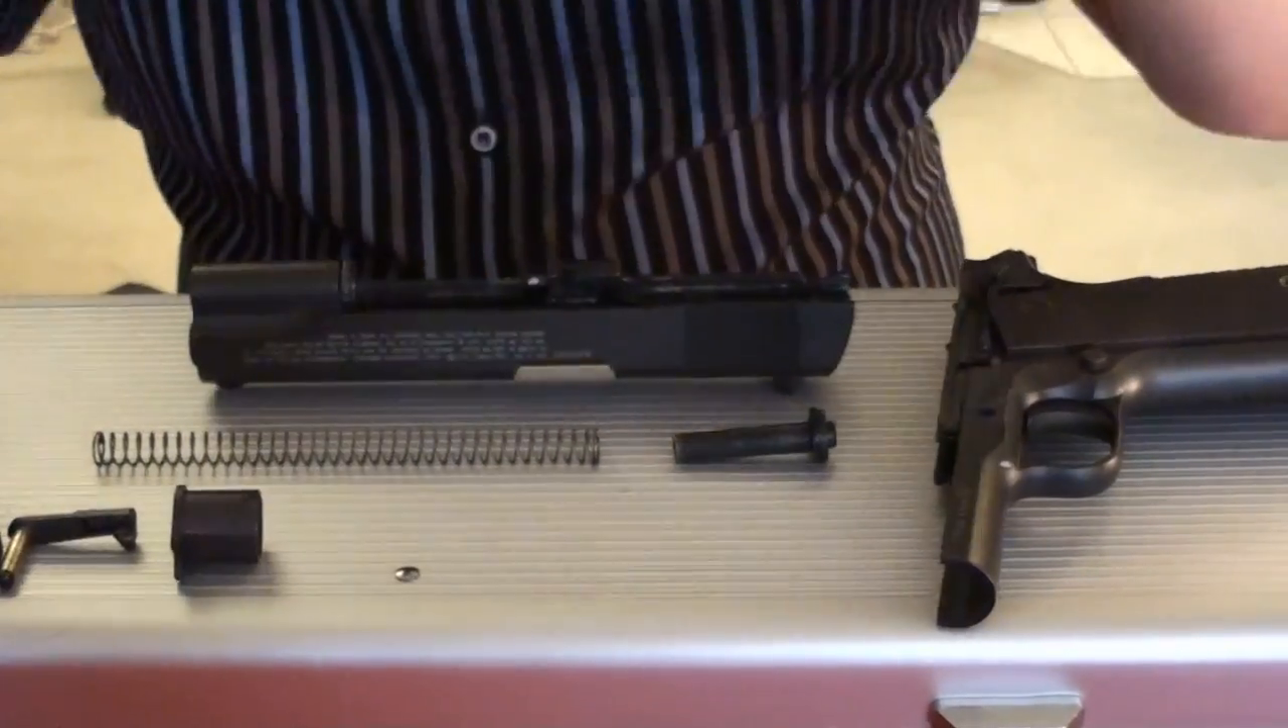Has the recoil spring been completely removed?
Yes.